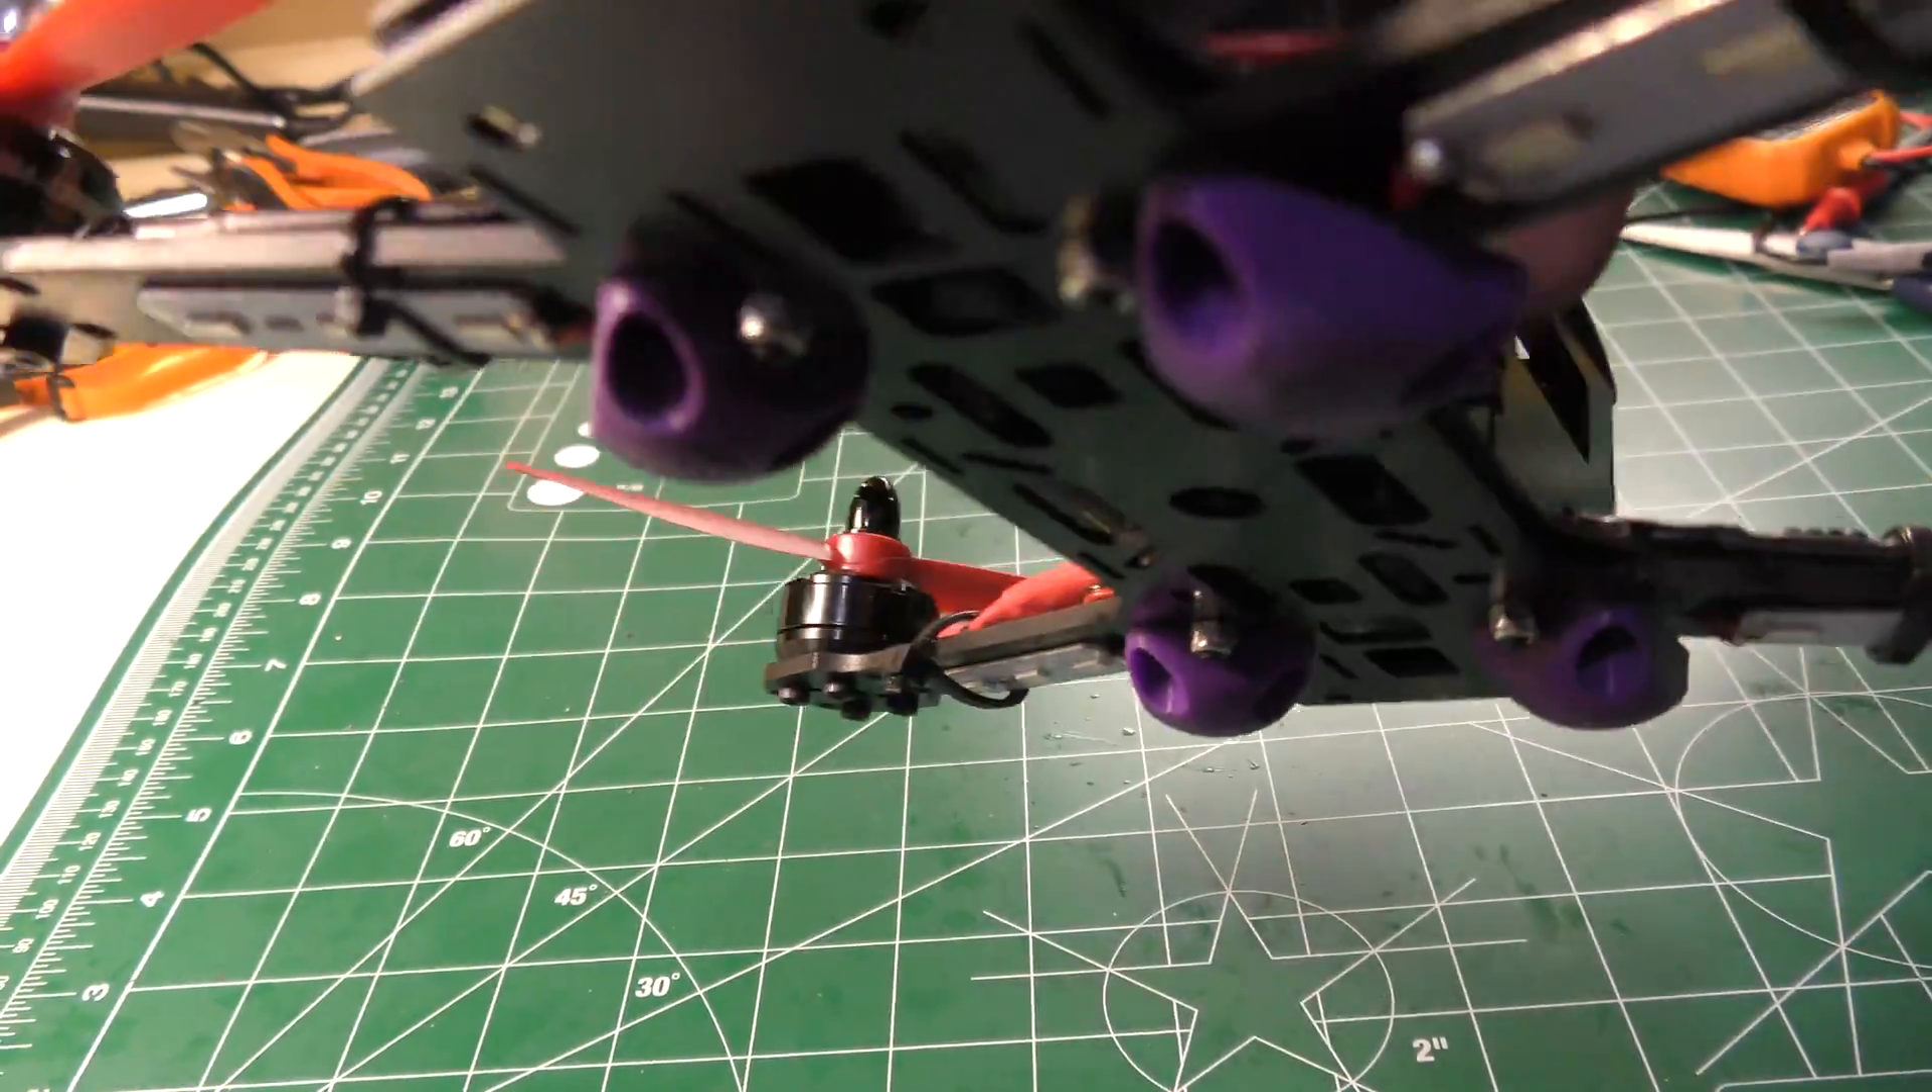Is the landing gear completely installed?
Yes.